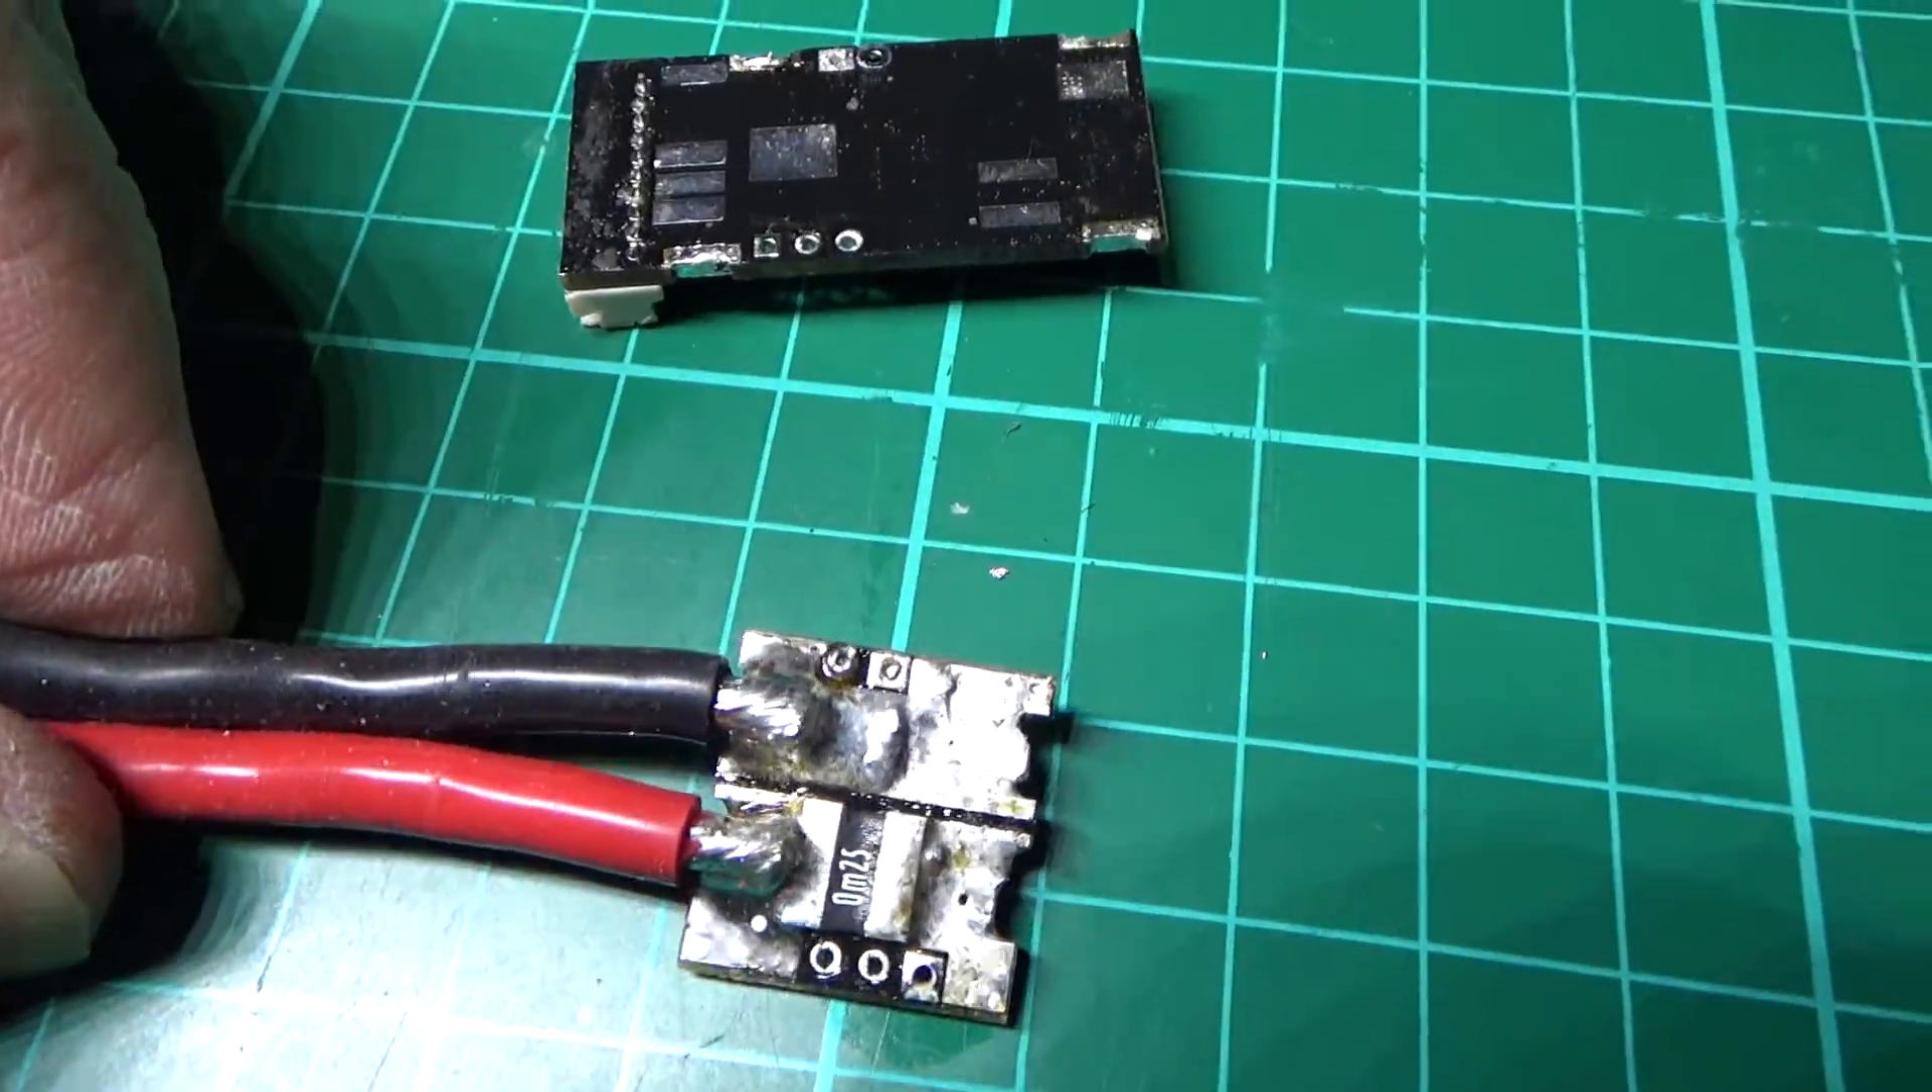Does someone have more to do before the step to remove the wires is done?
Yes.